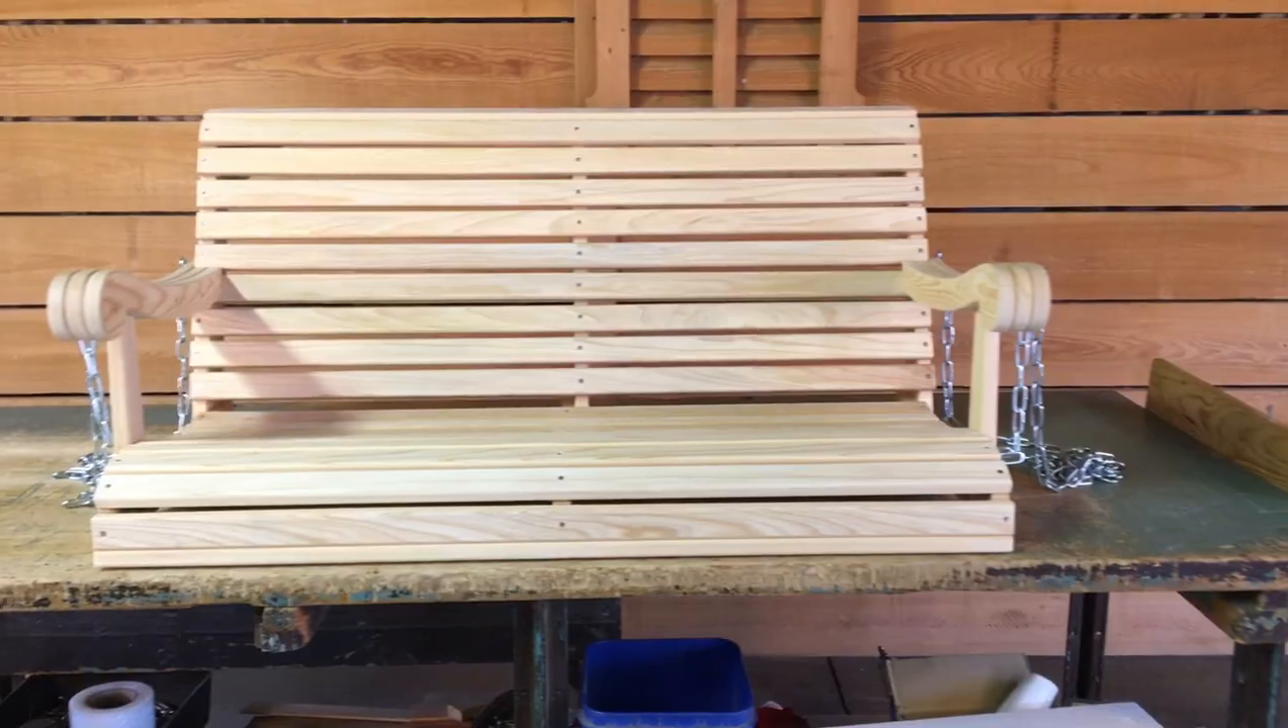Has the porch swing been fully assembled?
Yes.